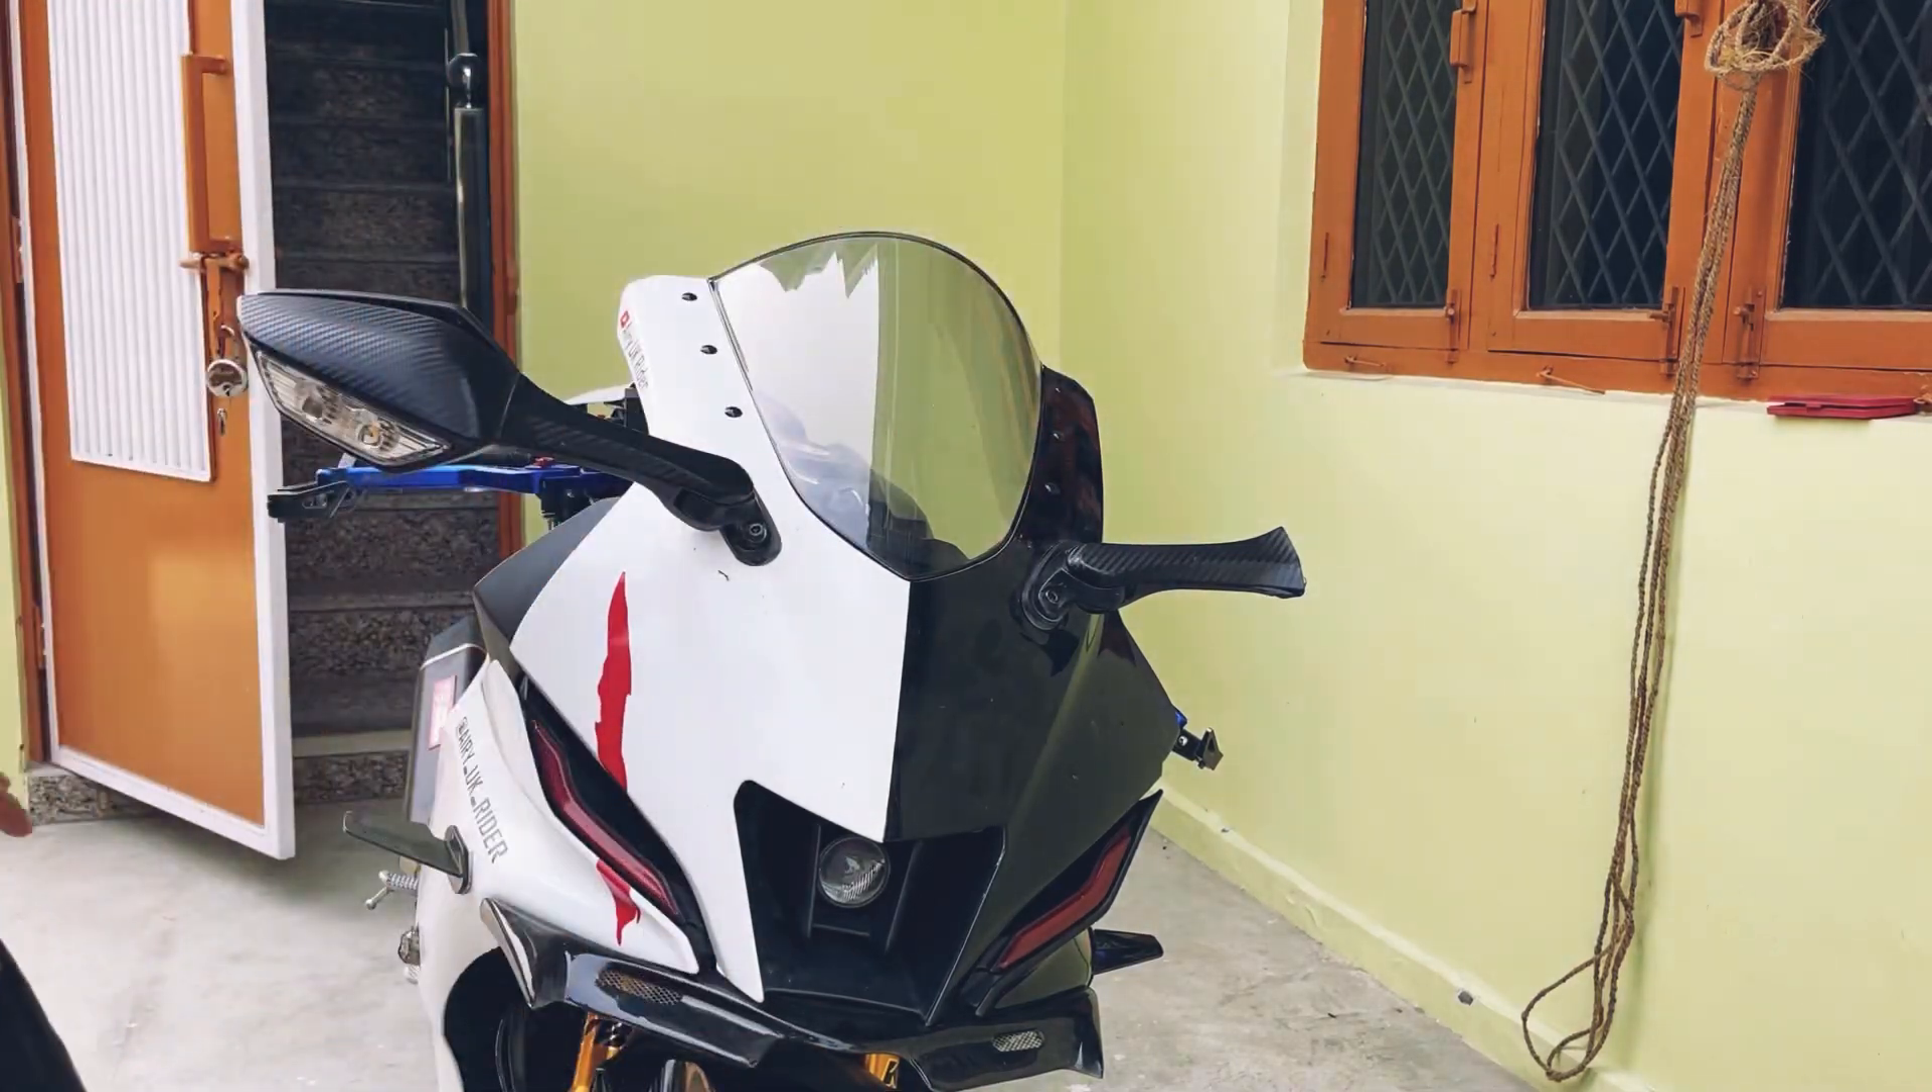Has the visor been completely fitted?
Yes.